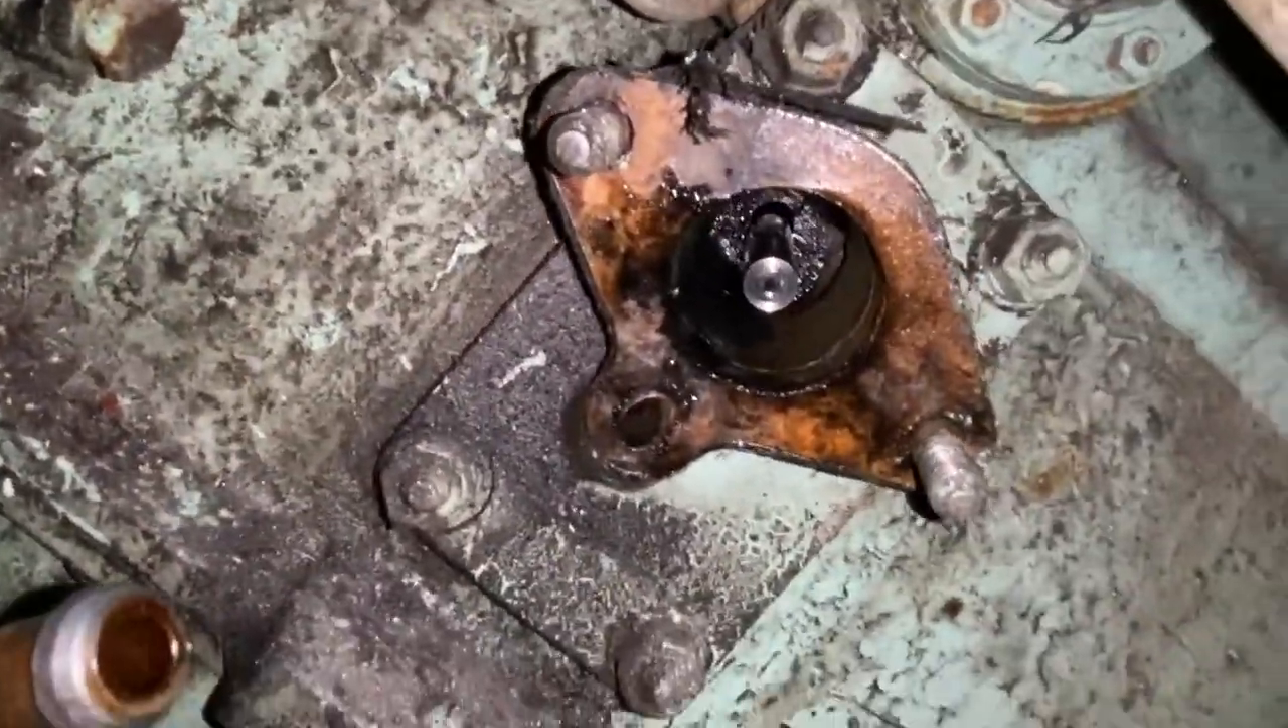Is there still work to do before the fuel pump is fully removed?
No.